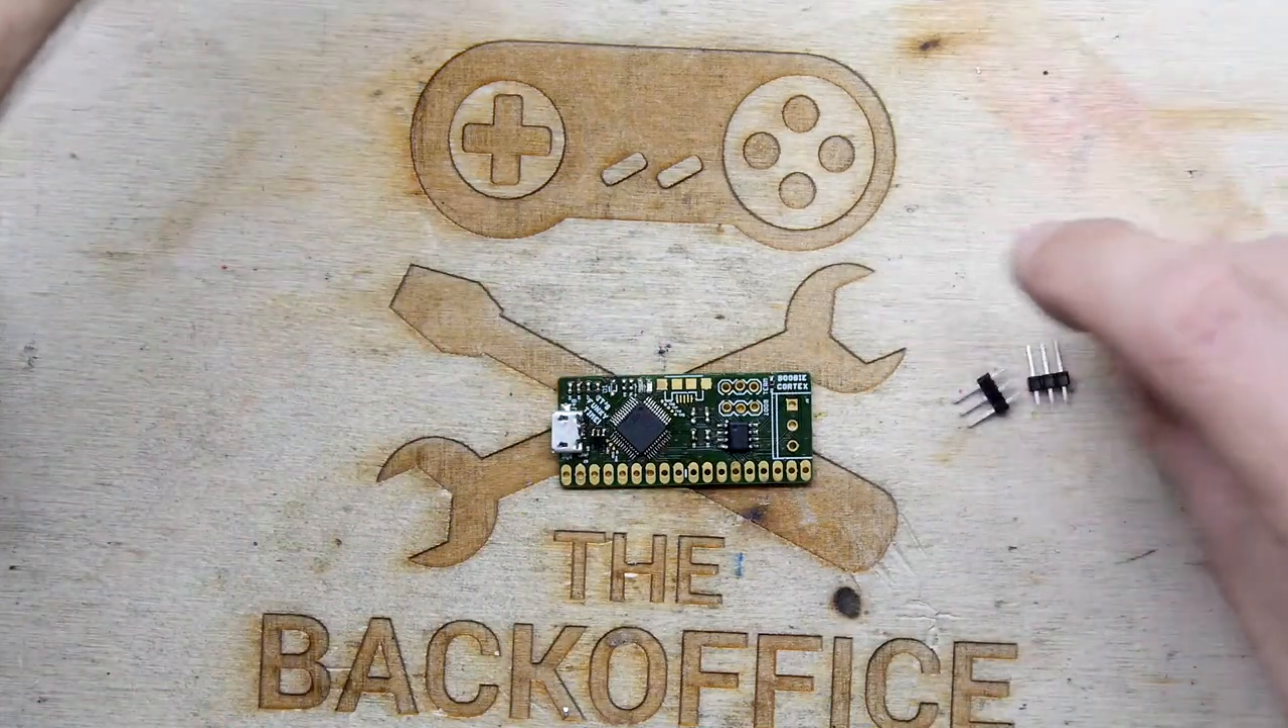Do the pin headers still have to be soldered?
Yes.